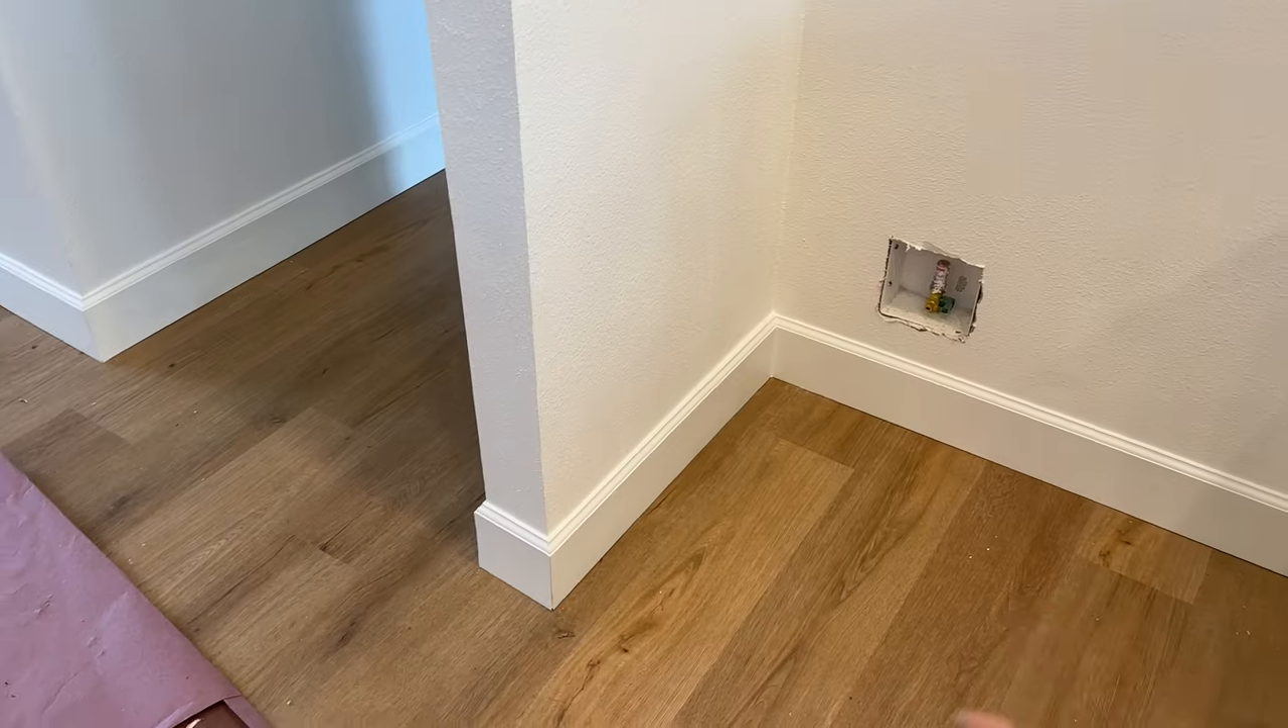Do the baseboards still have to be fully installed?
No.